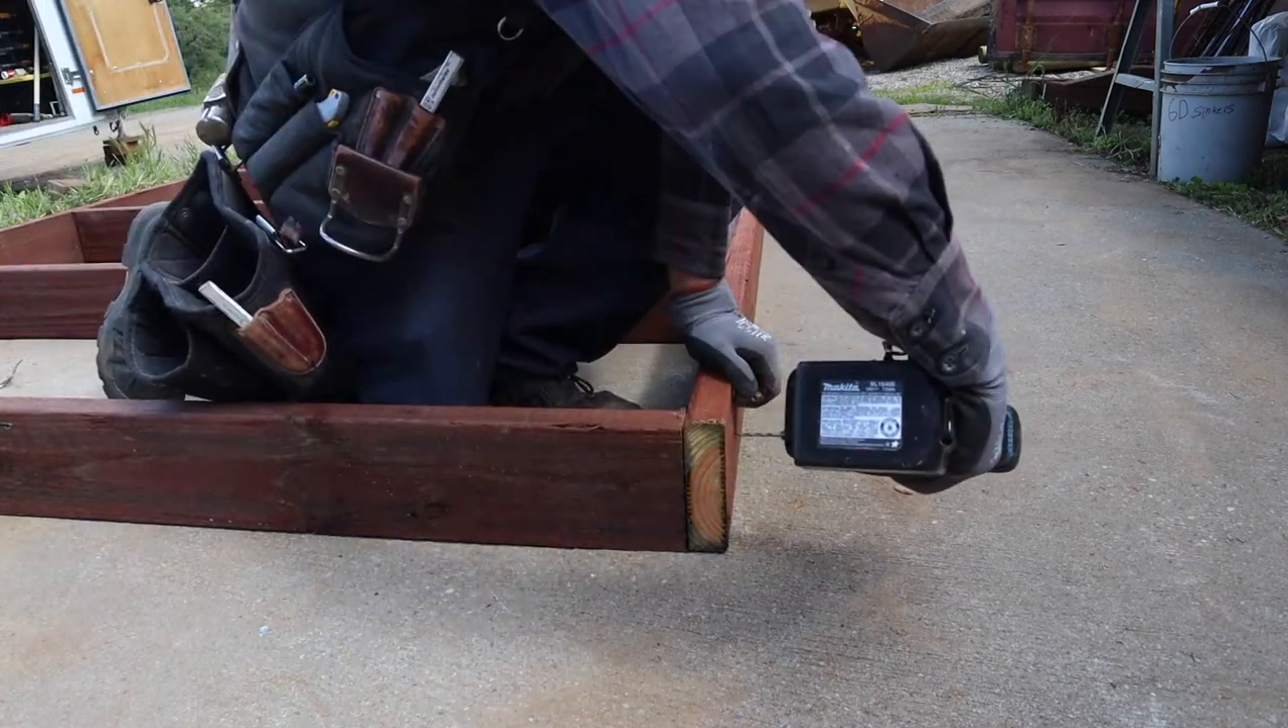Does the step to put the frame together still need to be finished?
Yes.